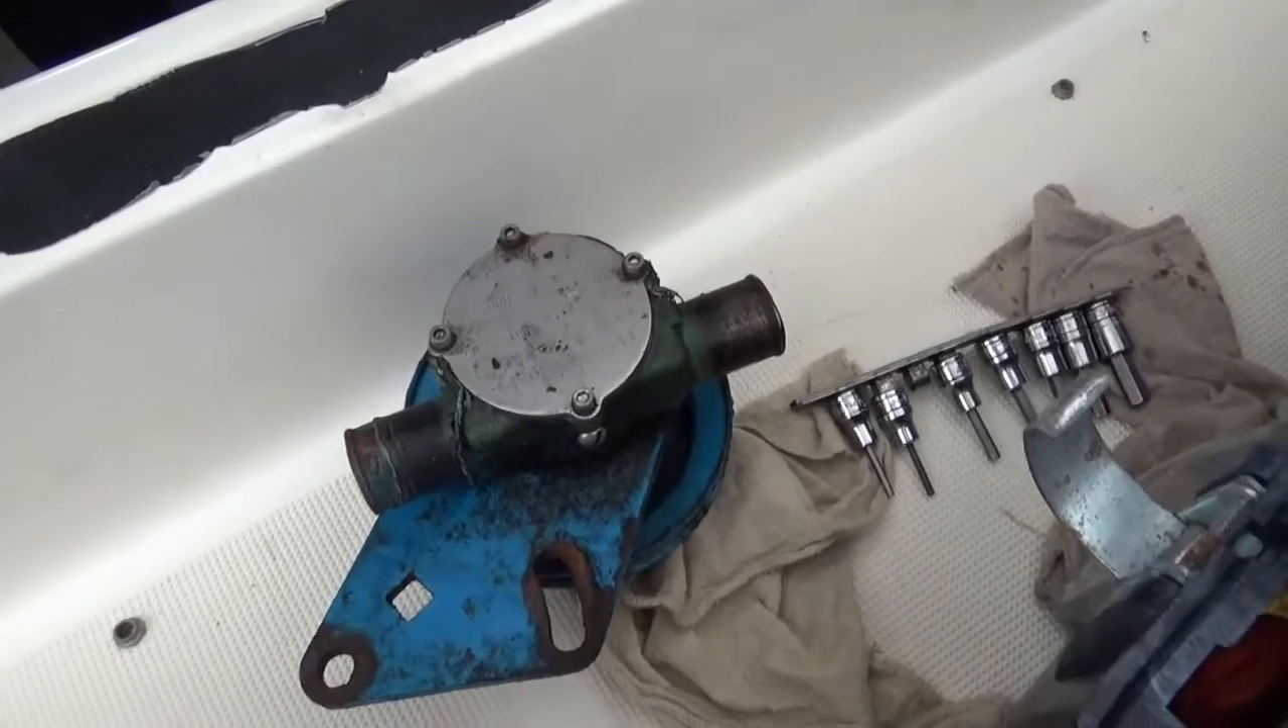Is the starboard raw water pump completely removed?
Yes.